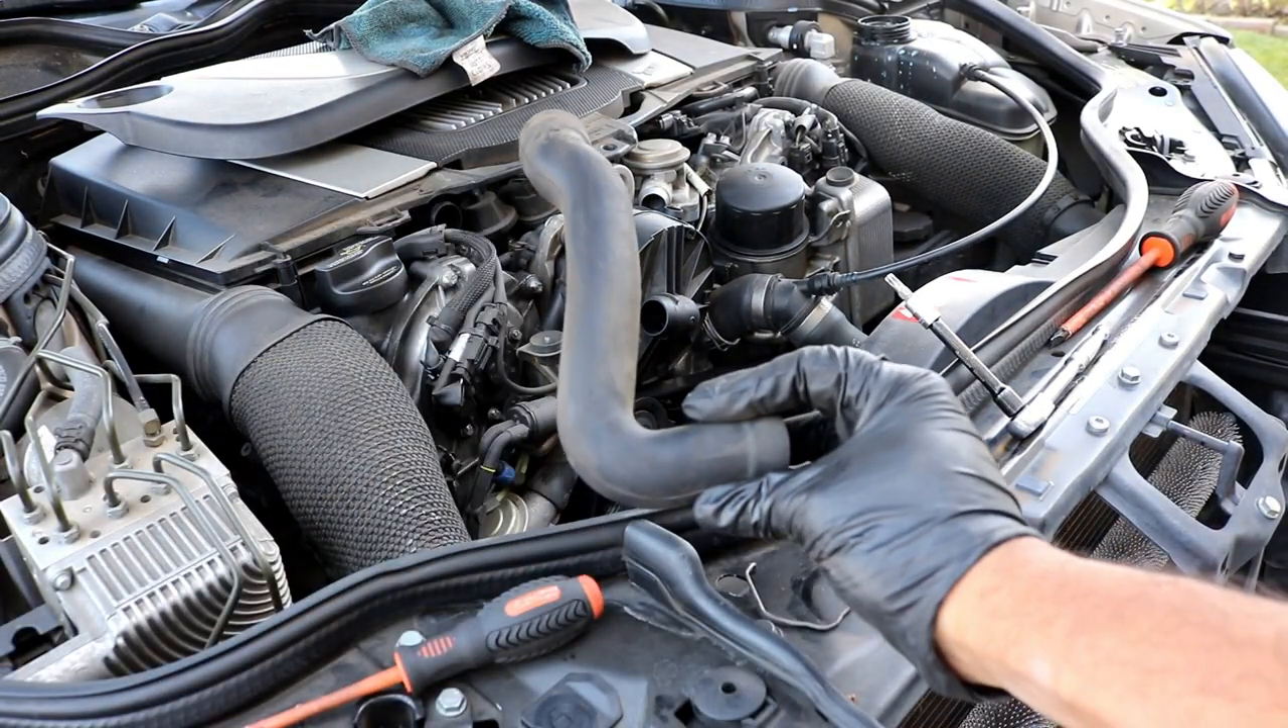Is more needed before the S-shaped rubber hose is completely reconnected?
Yes.